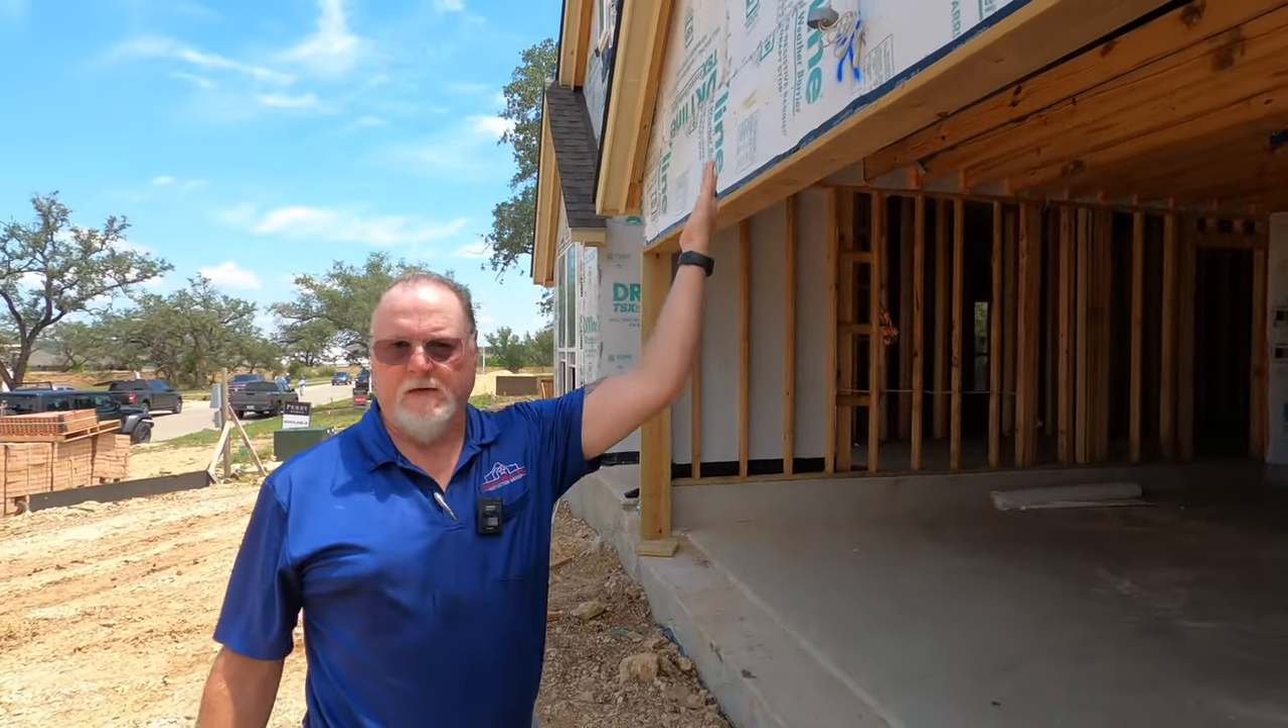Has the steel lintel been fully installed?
No.